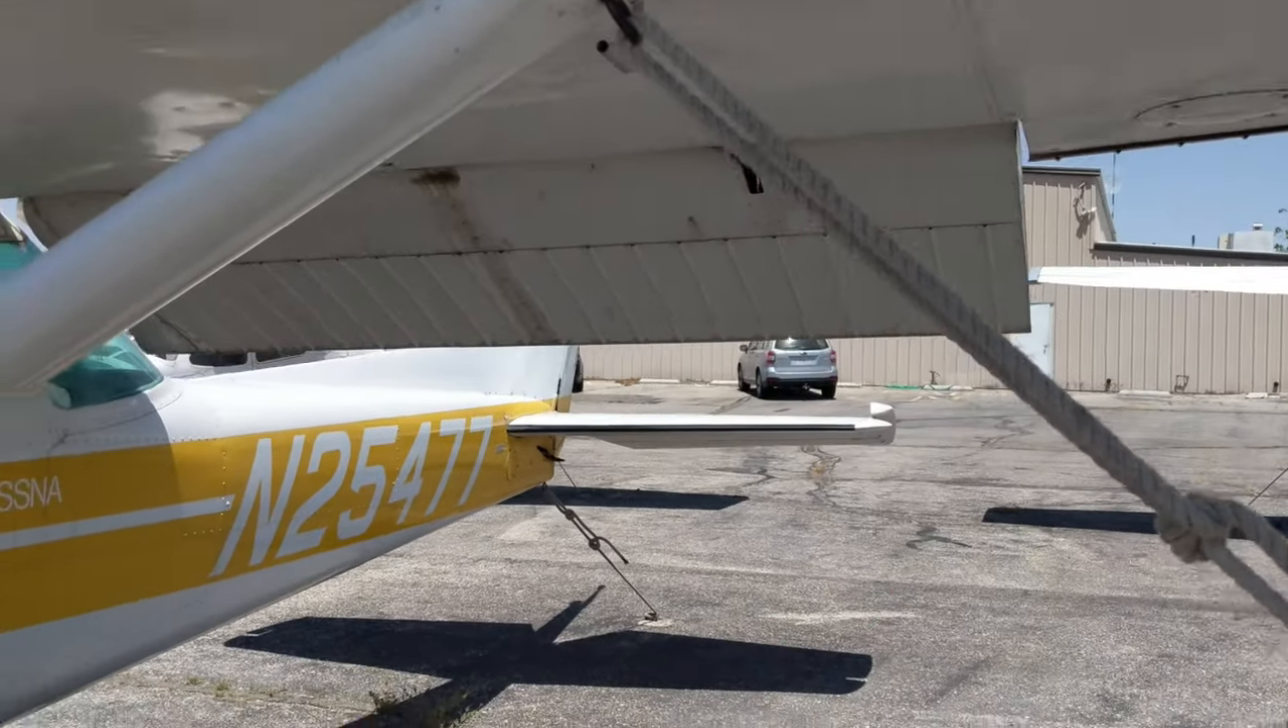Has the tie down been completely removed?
No.